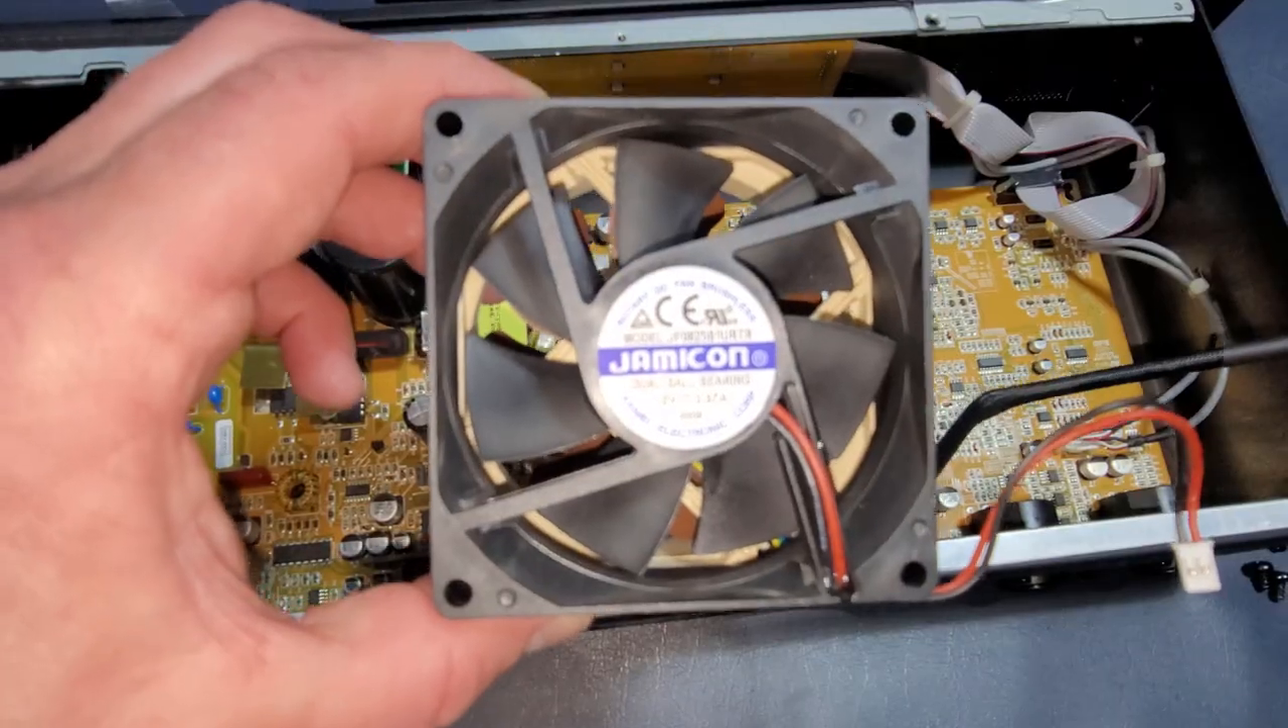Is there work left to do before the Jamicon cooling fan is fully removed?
No.